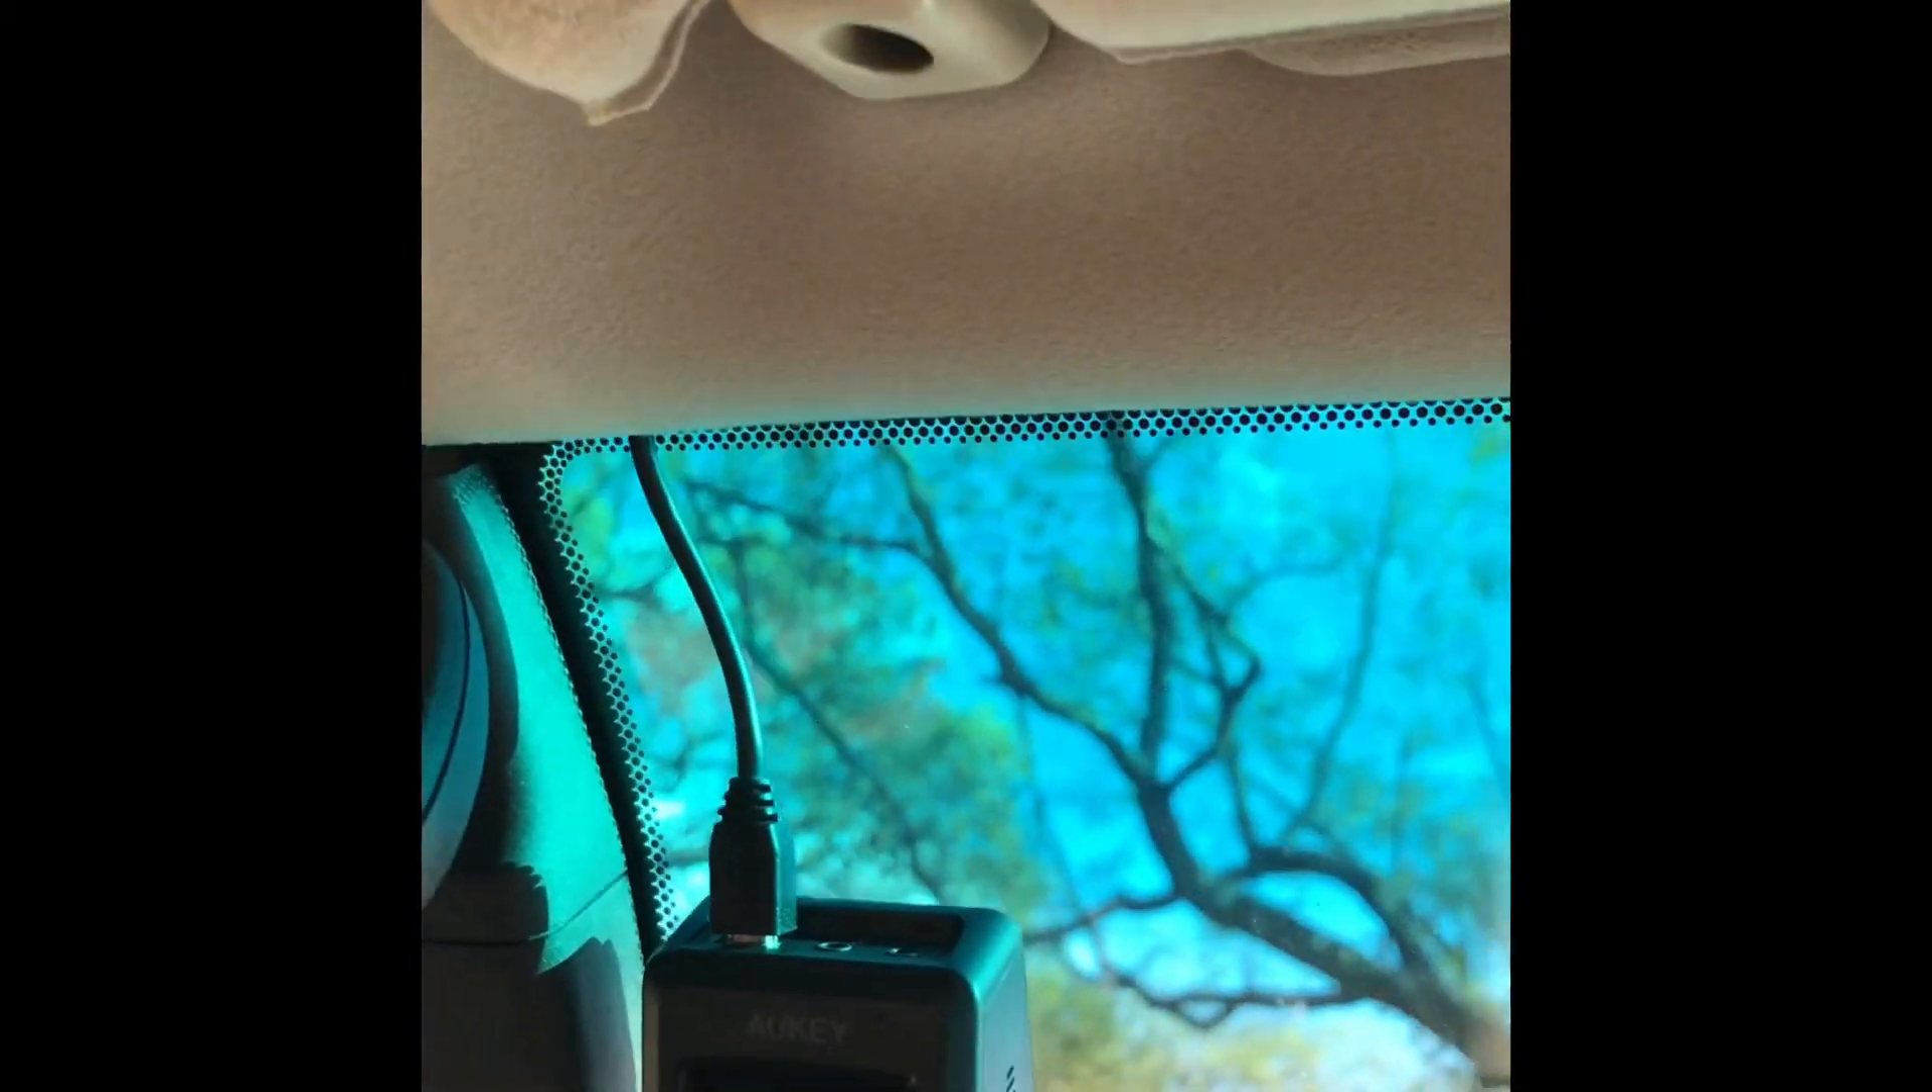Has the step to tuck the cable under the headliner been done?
Yes.